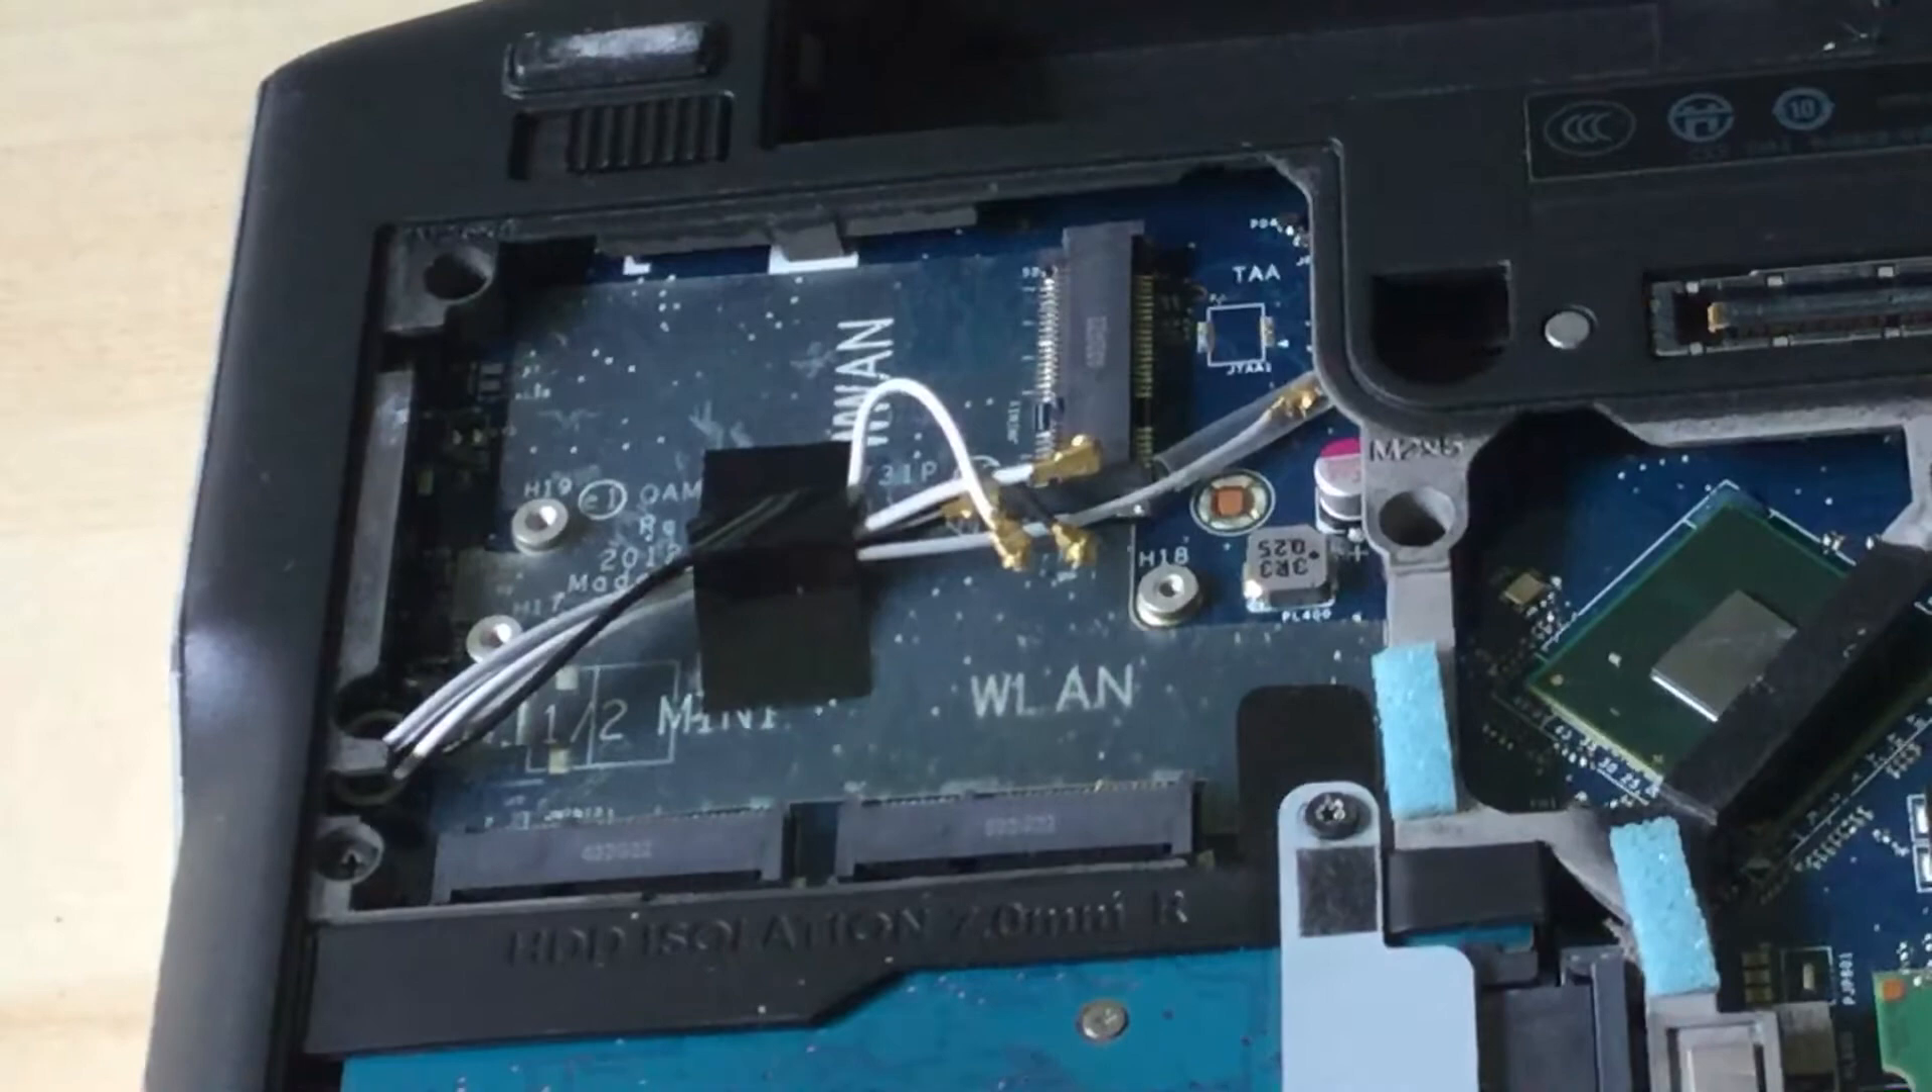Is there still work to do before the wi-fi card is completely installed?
Yes.